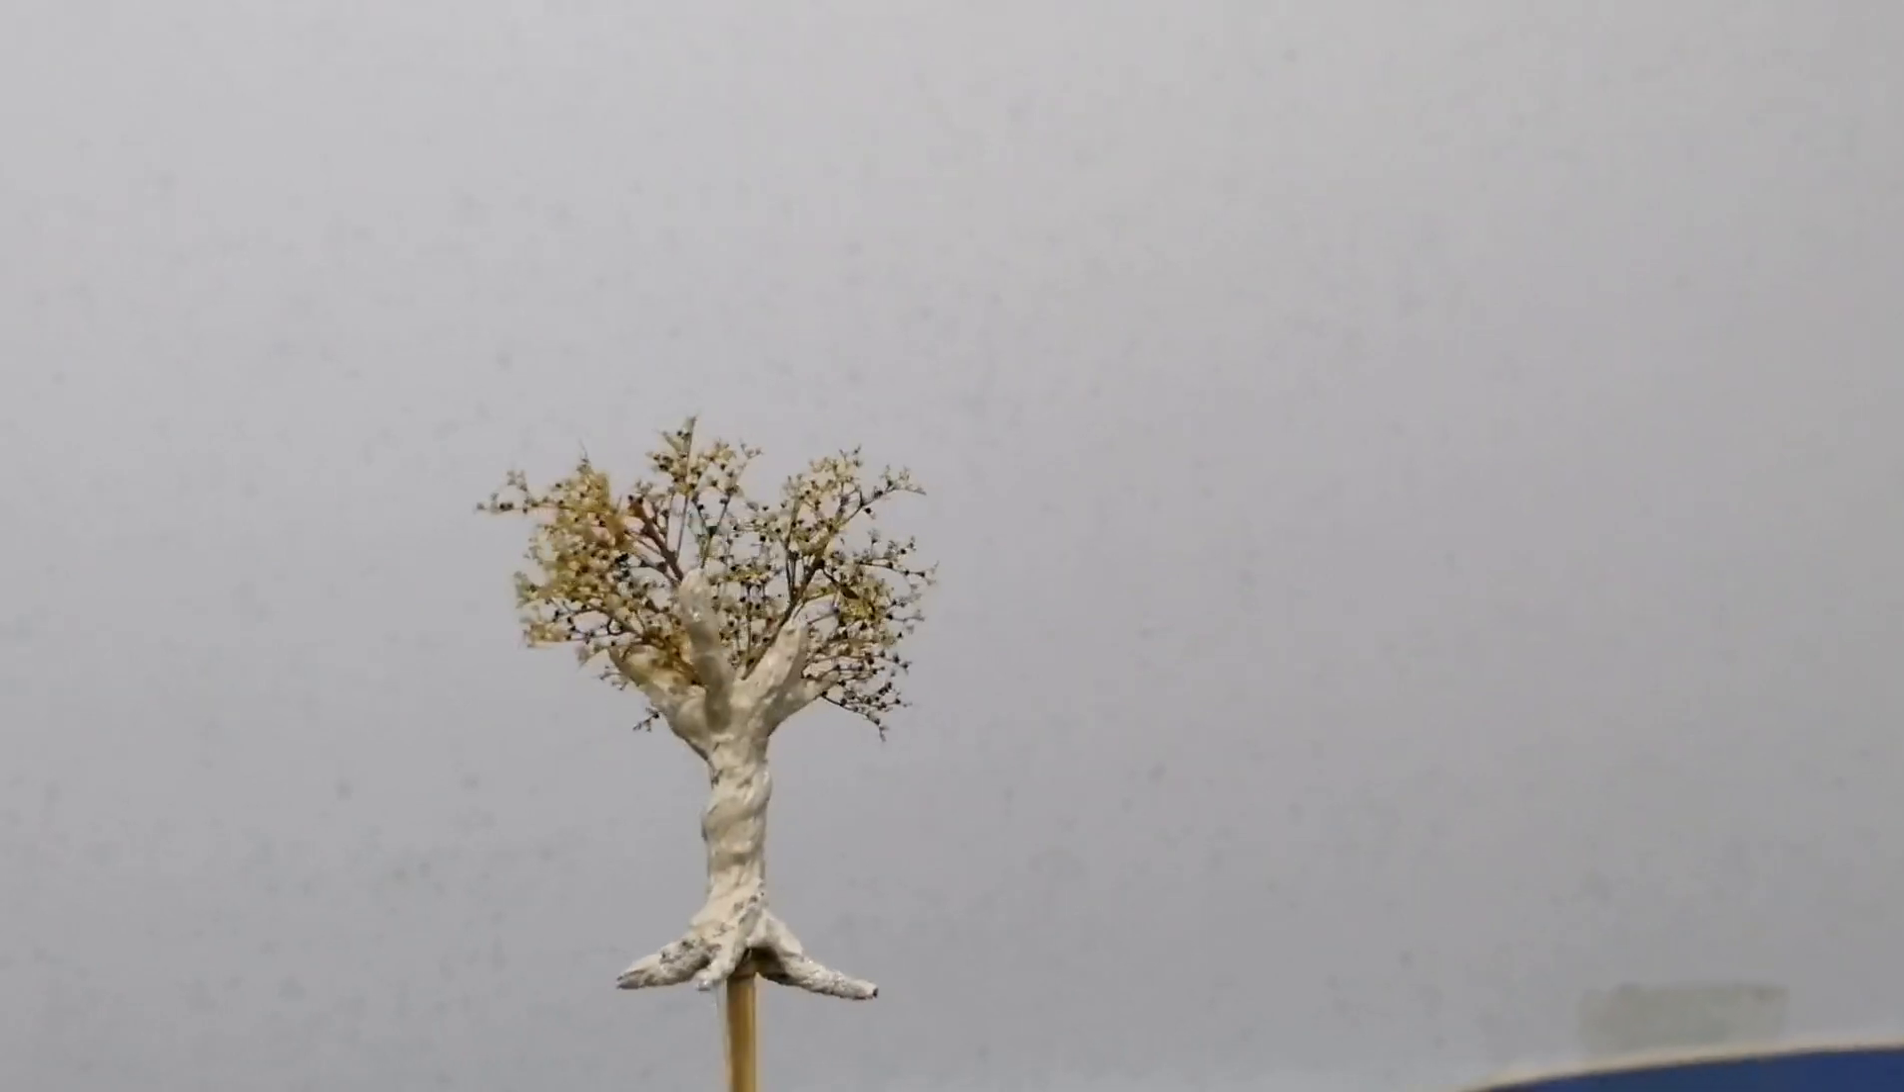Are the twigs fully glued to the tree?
Yes.